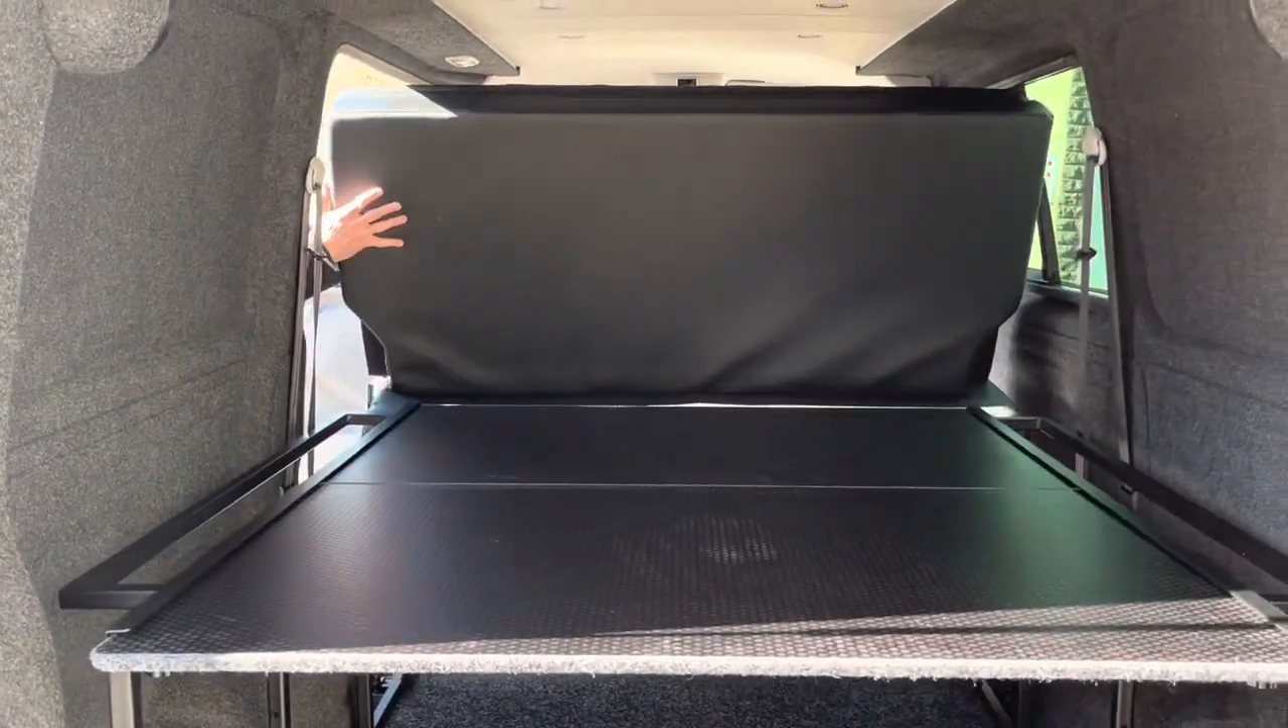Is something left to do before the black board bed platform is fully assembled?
No.